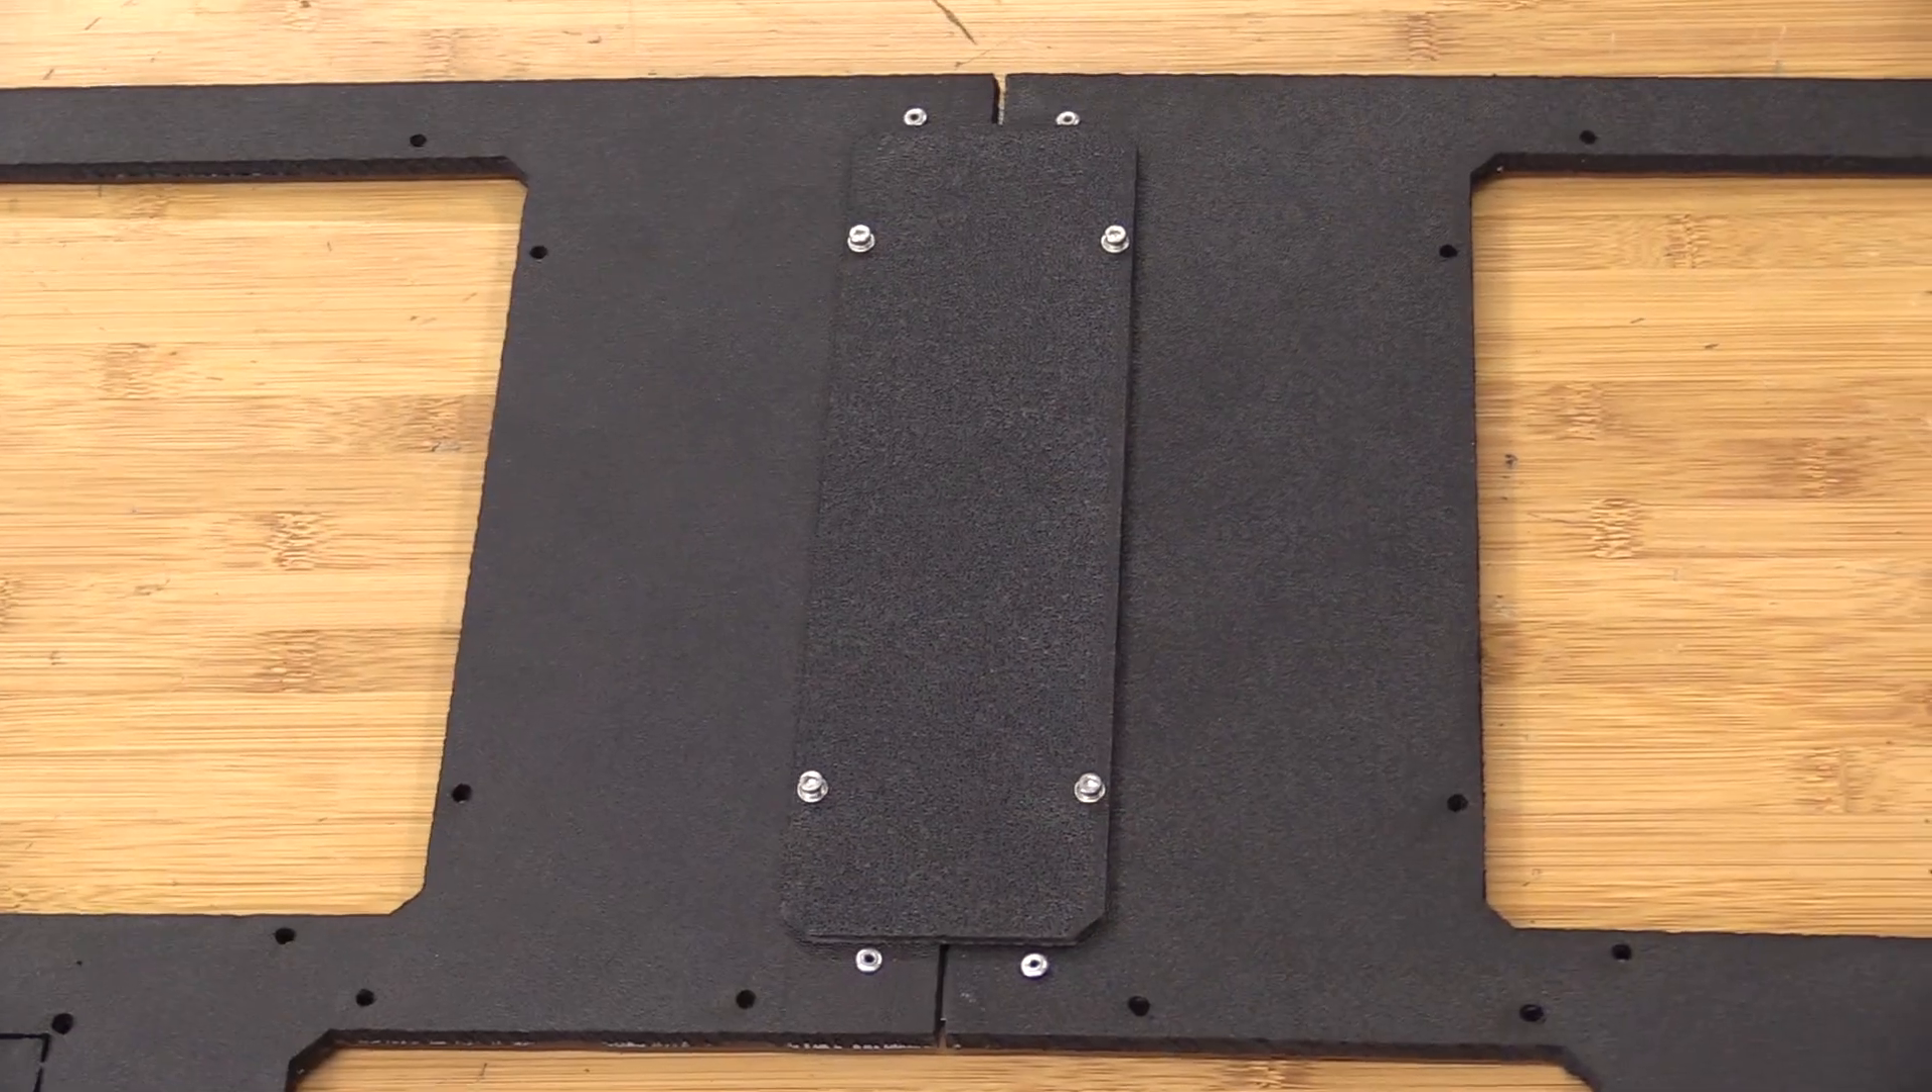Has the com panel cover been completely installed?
Yes.